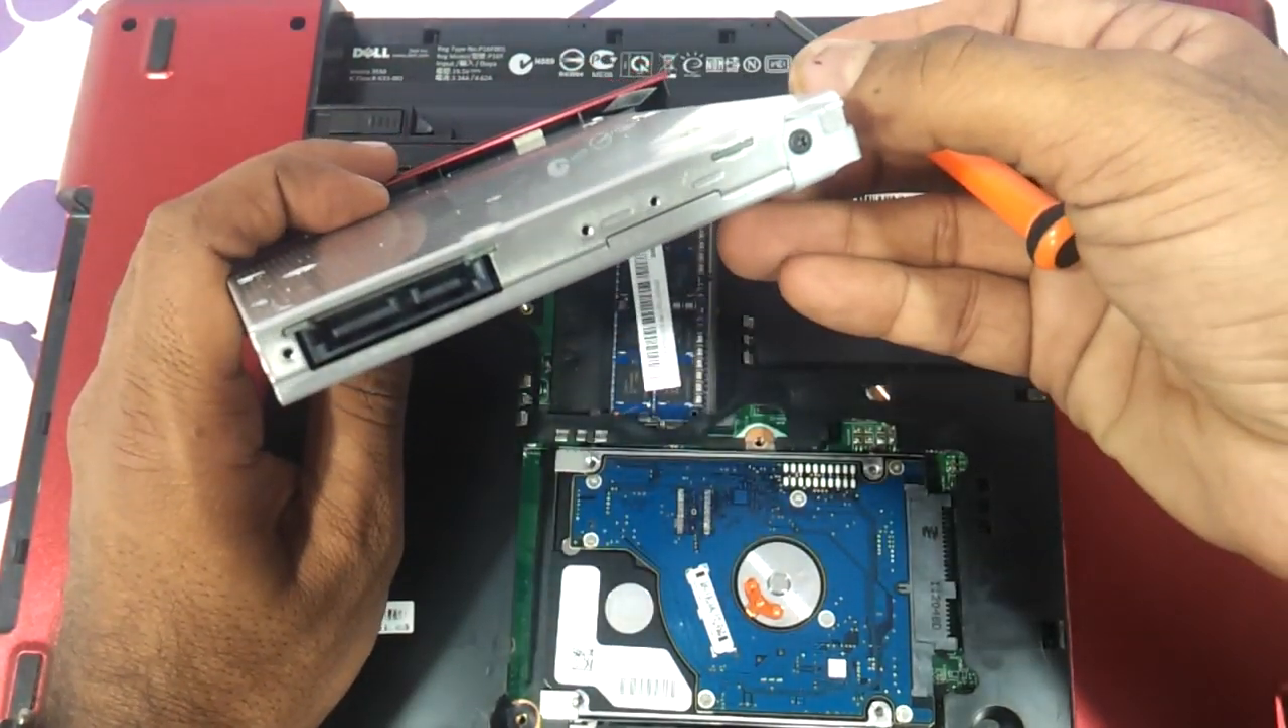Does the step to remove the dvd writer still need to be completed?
No.